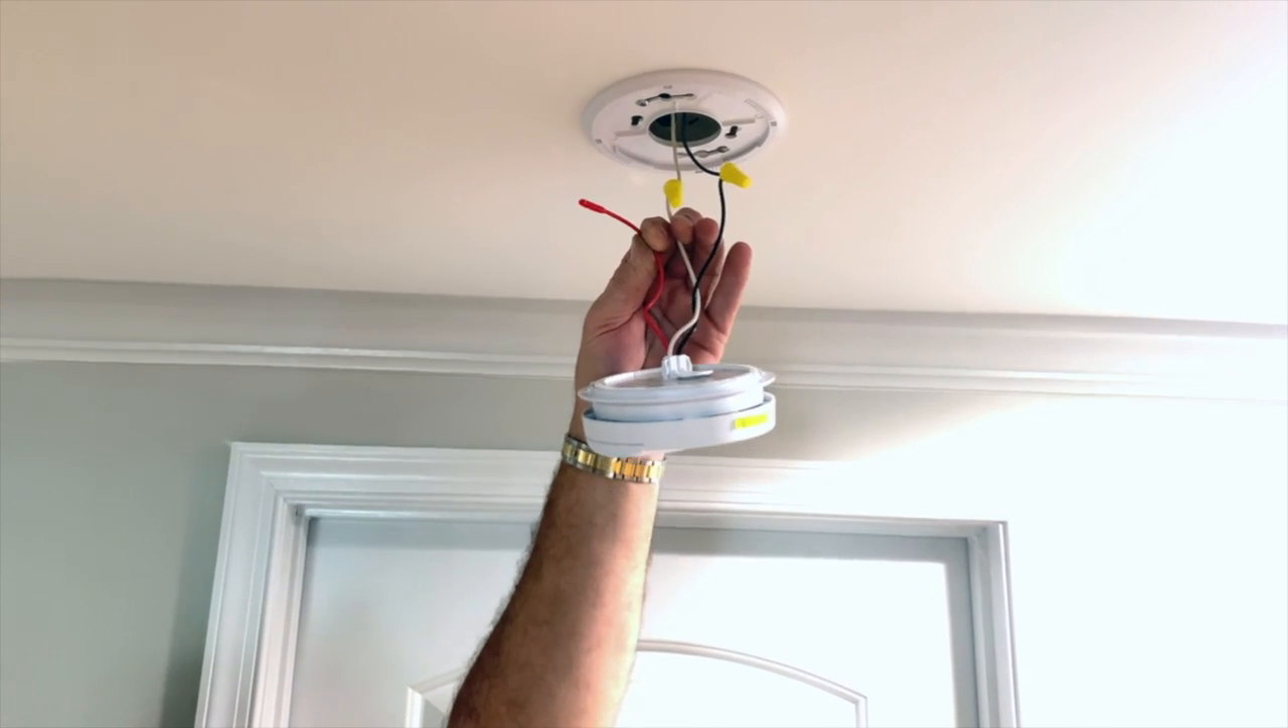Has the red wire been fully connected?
No.